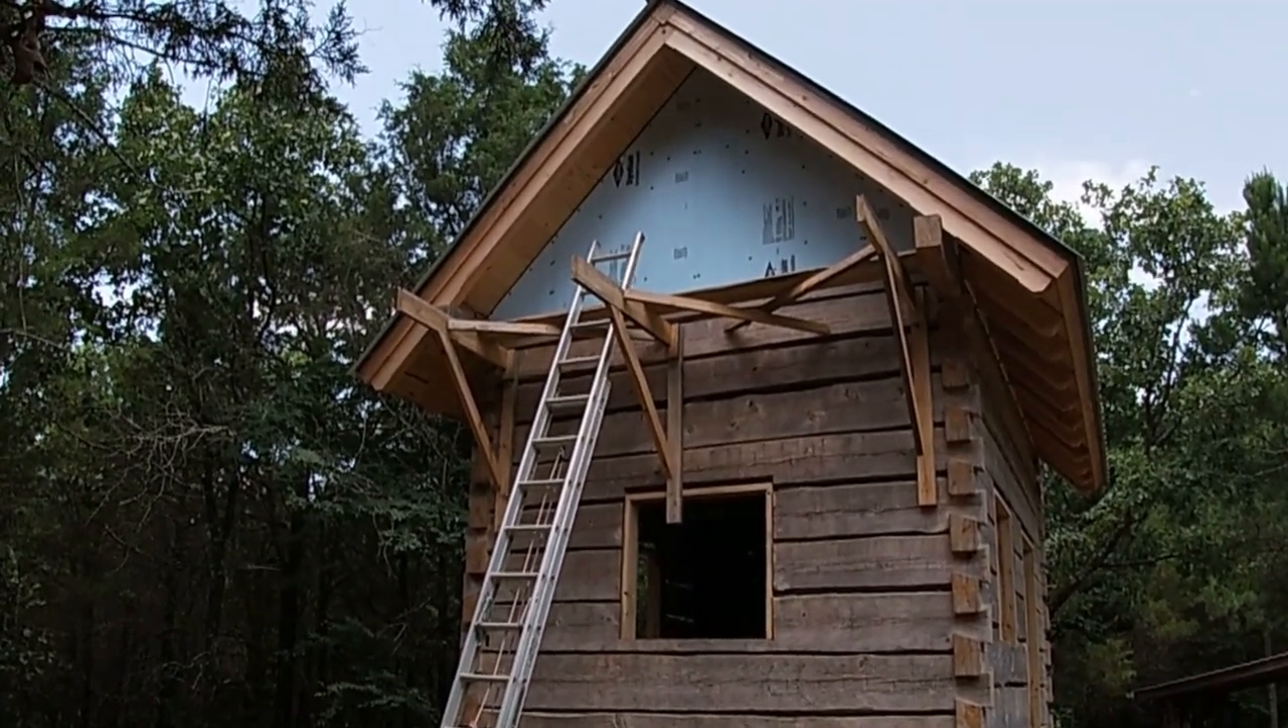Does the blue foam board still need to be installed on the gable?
No.